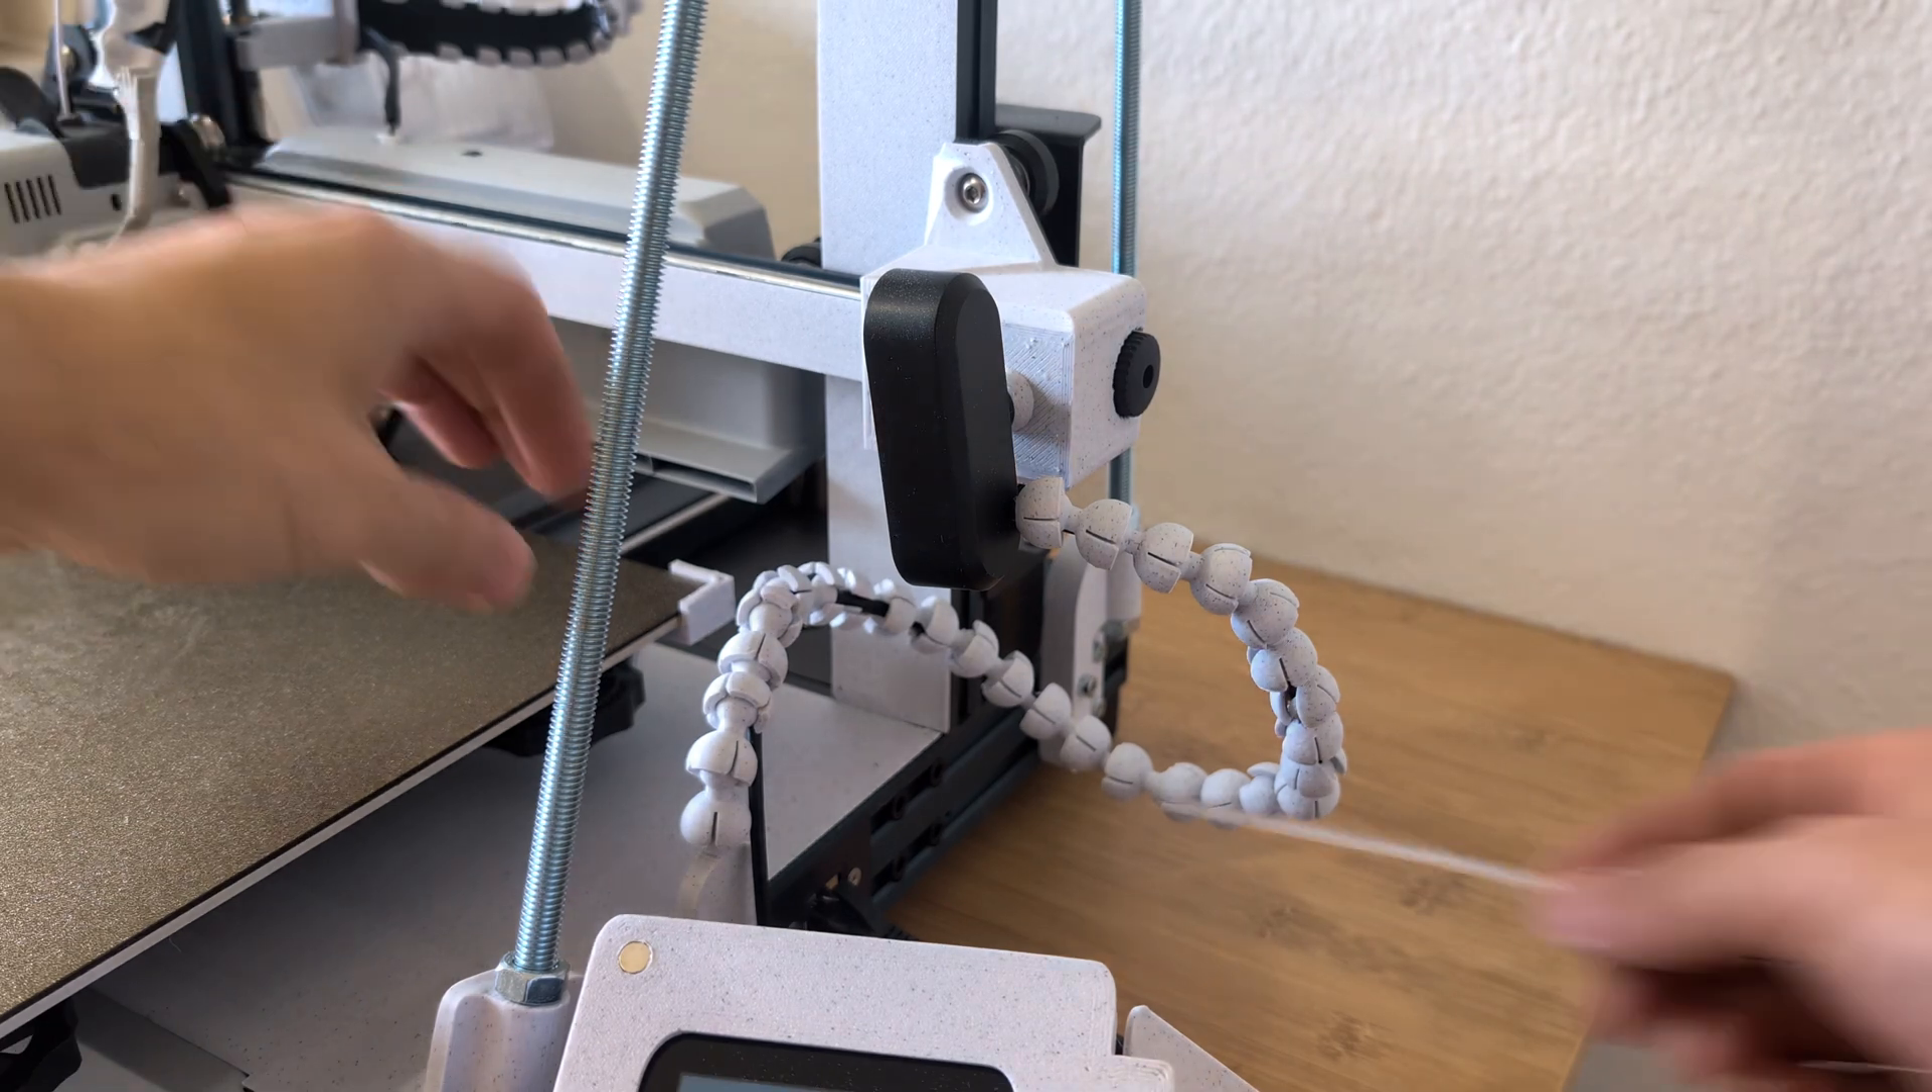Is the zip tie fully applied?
No.